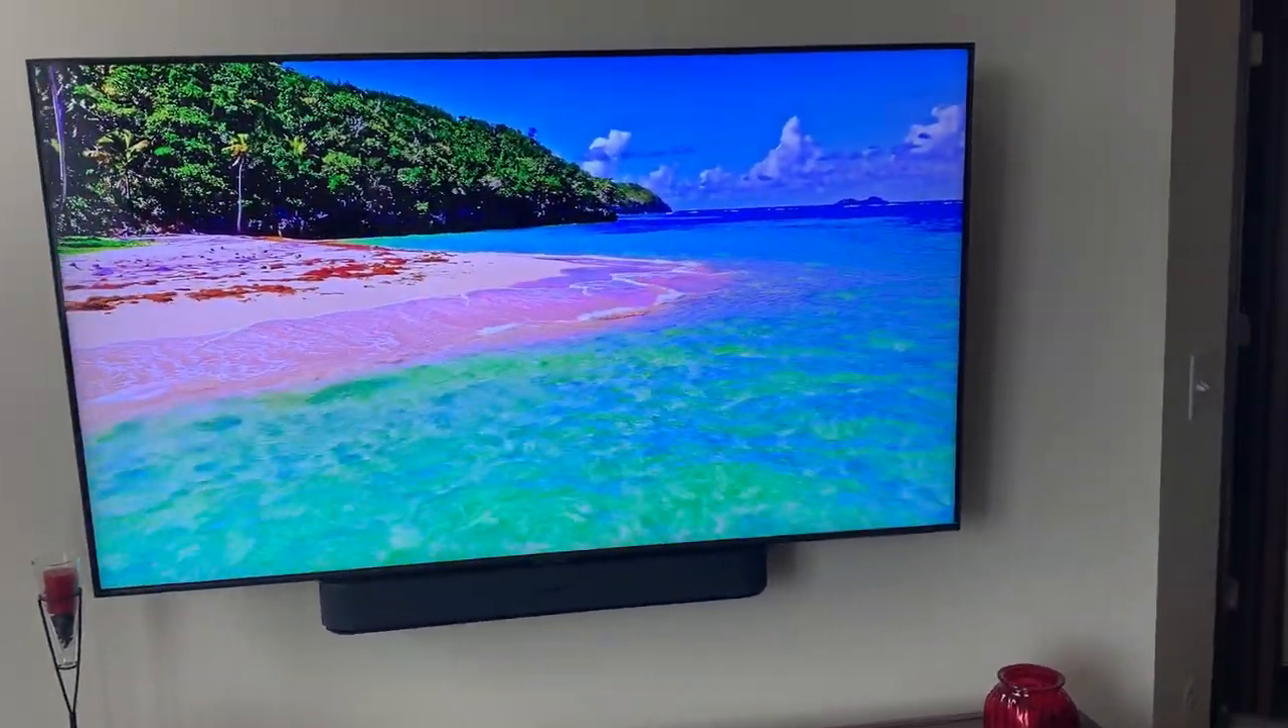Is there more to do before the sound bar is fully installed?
No.